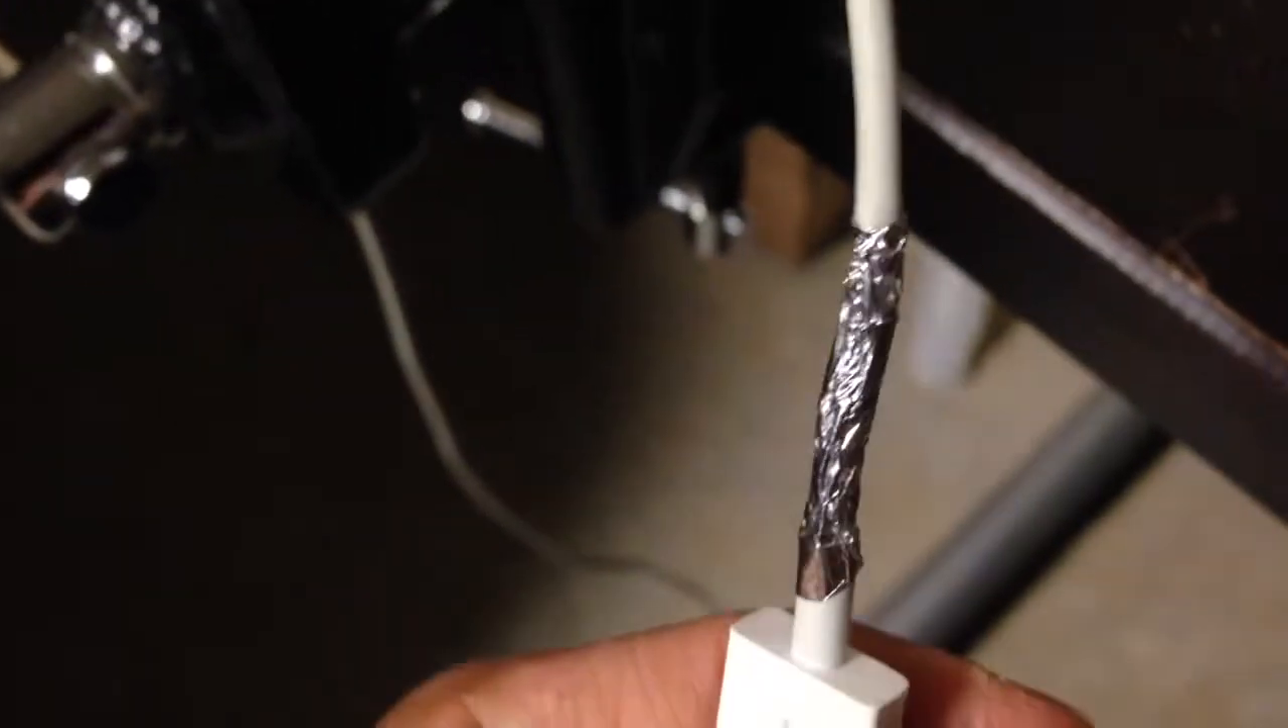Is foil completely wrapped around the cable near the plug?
Yes.